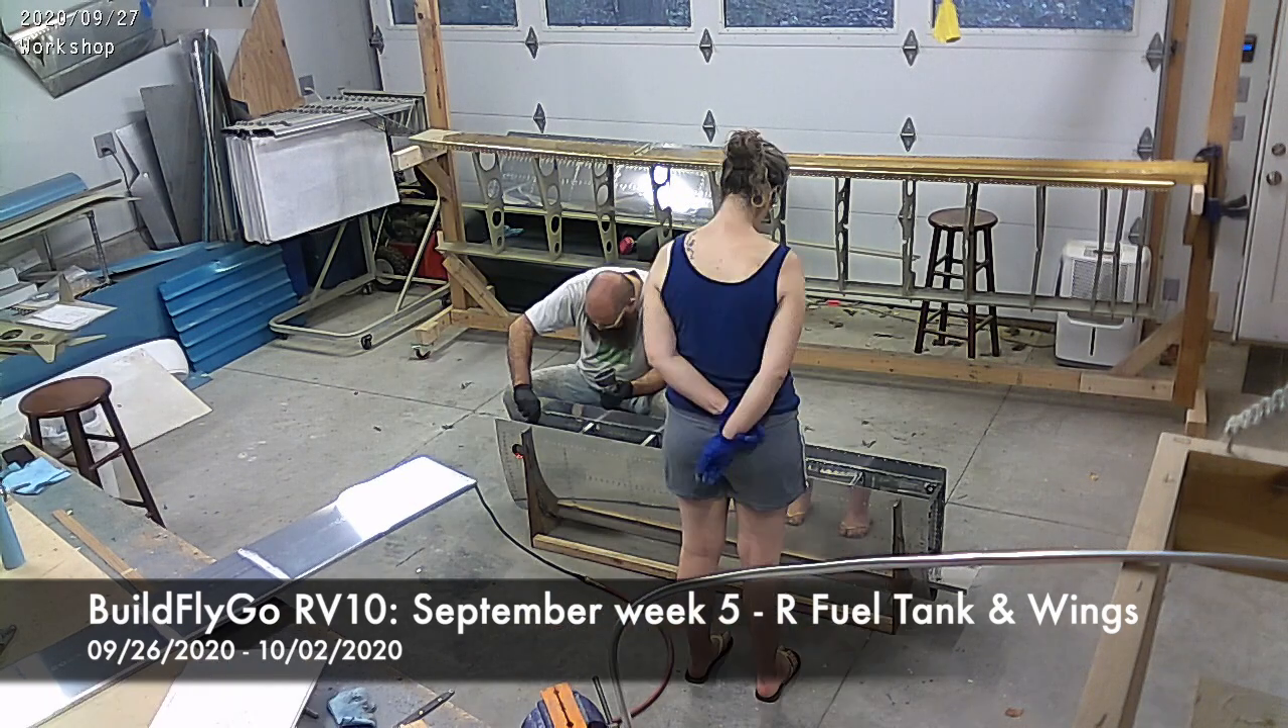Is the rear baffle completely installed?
No.